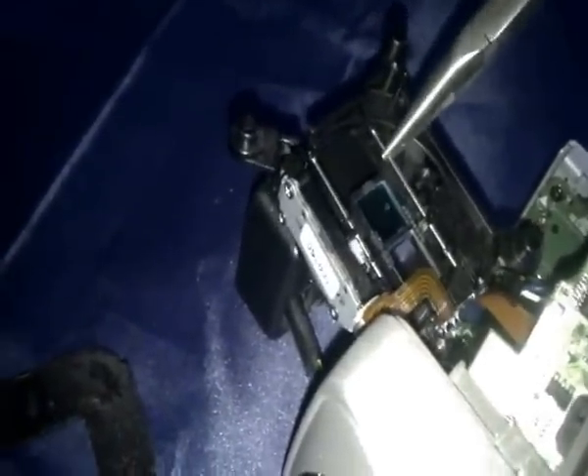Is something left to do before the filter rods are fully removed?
Yes.